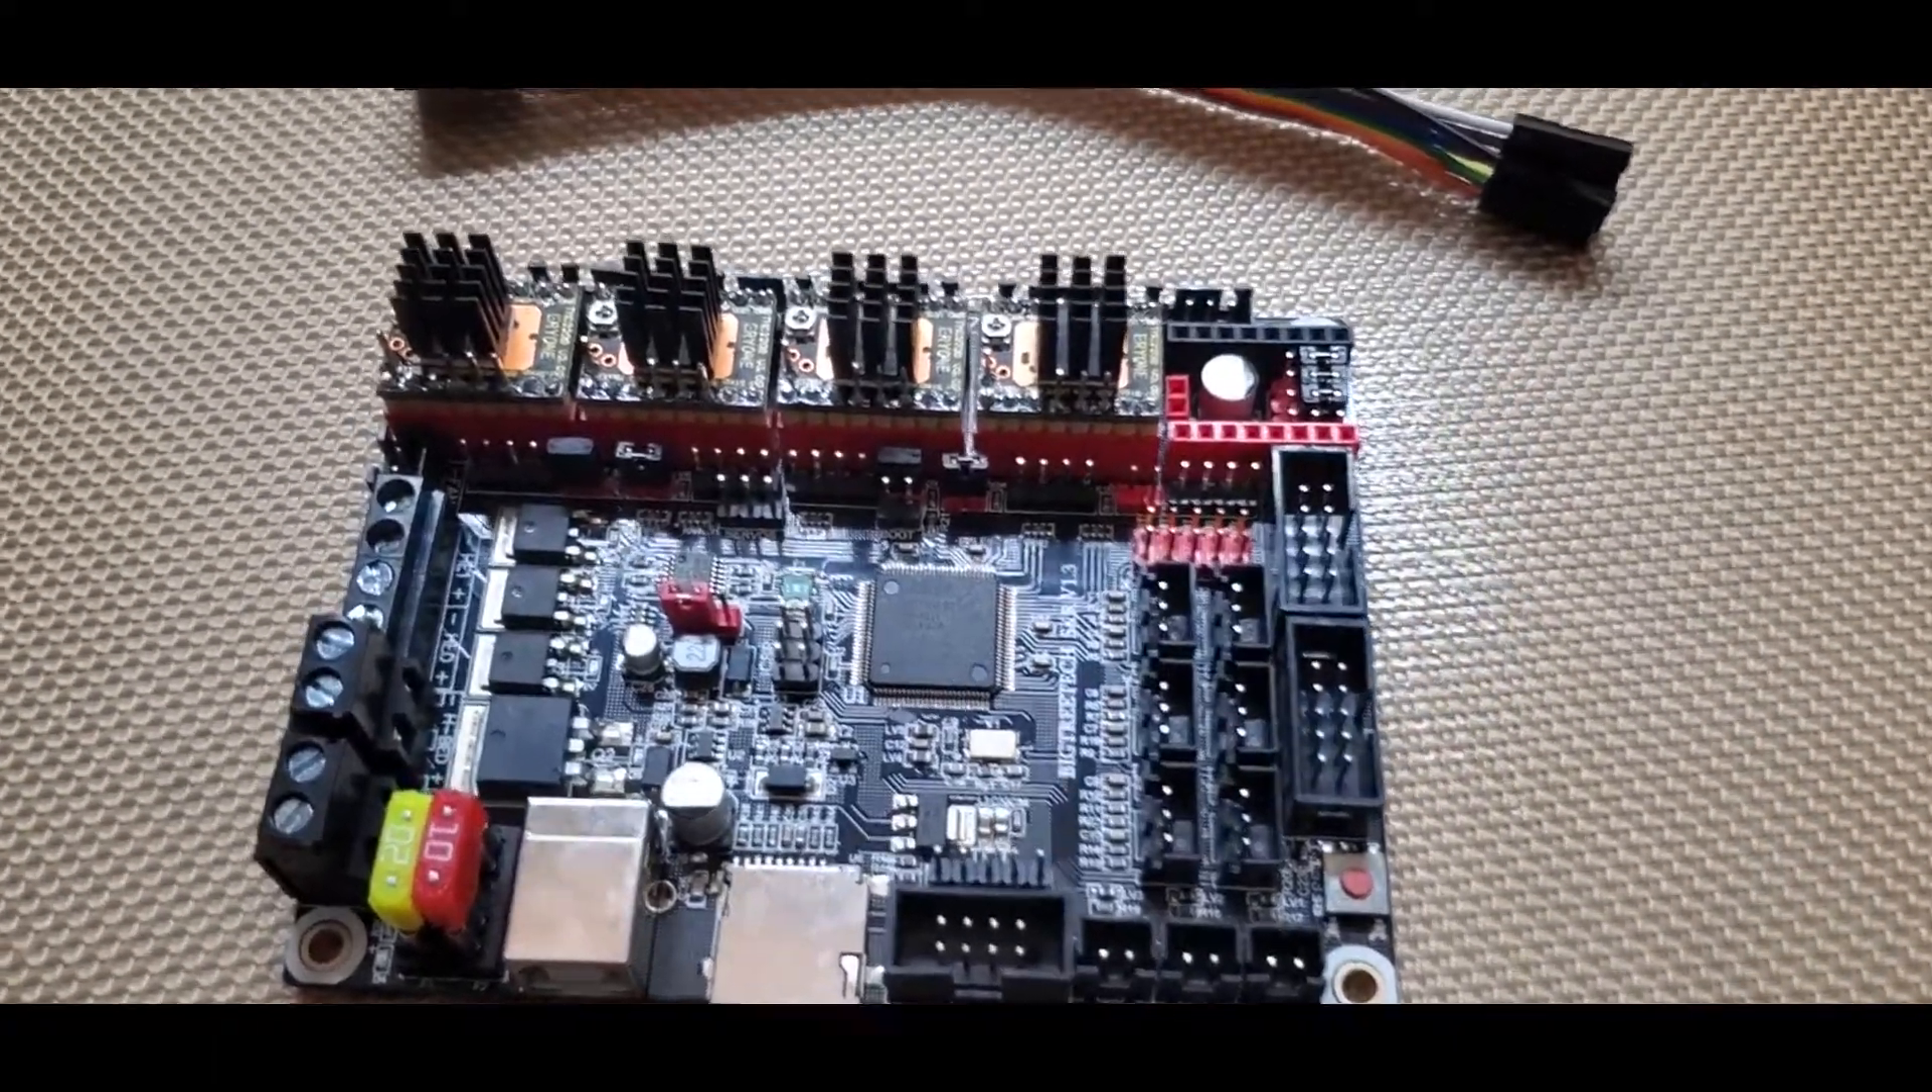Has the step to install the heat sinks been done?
Yes.